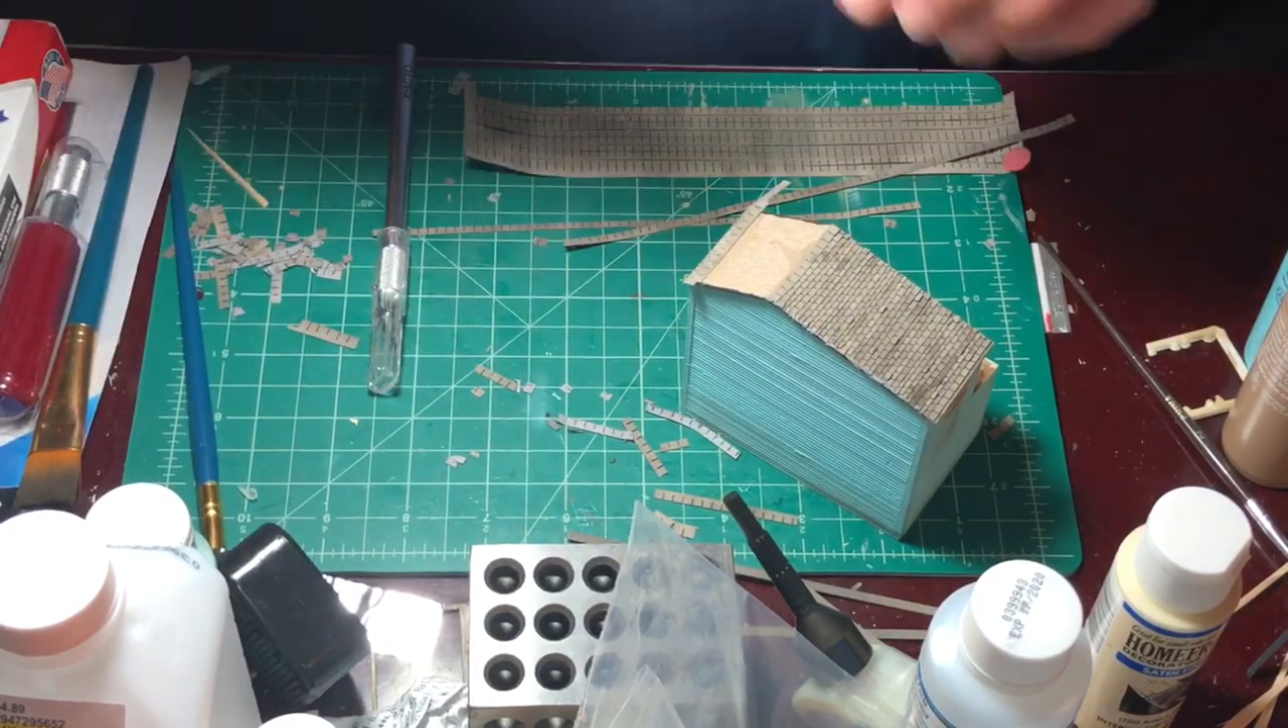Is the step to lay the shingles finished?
No.